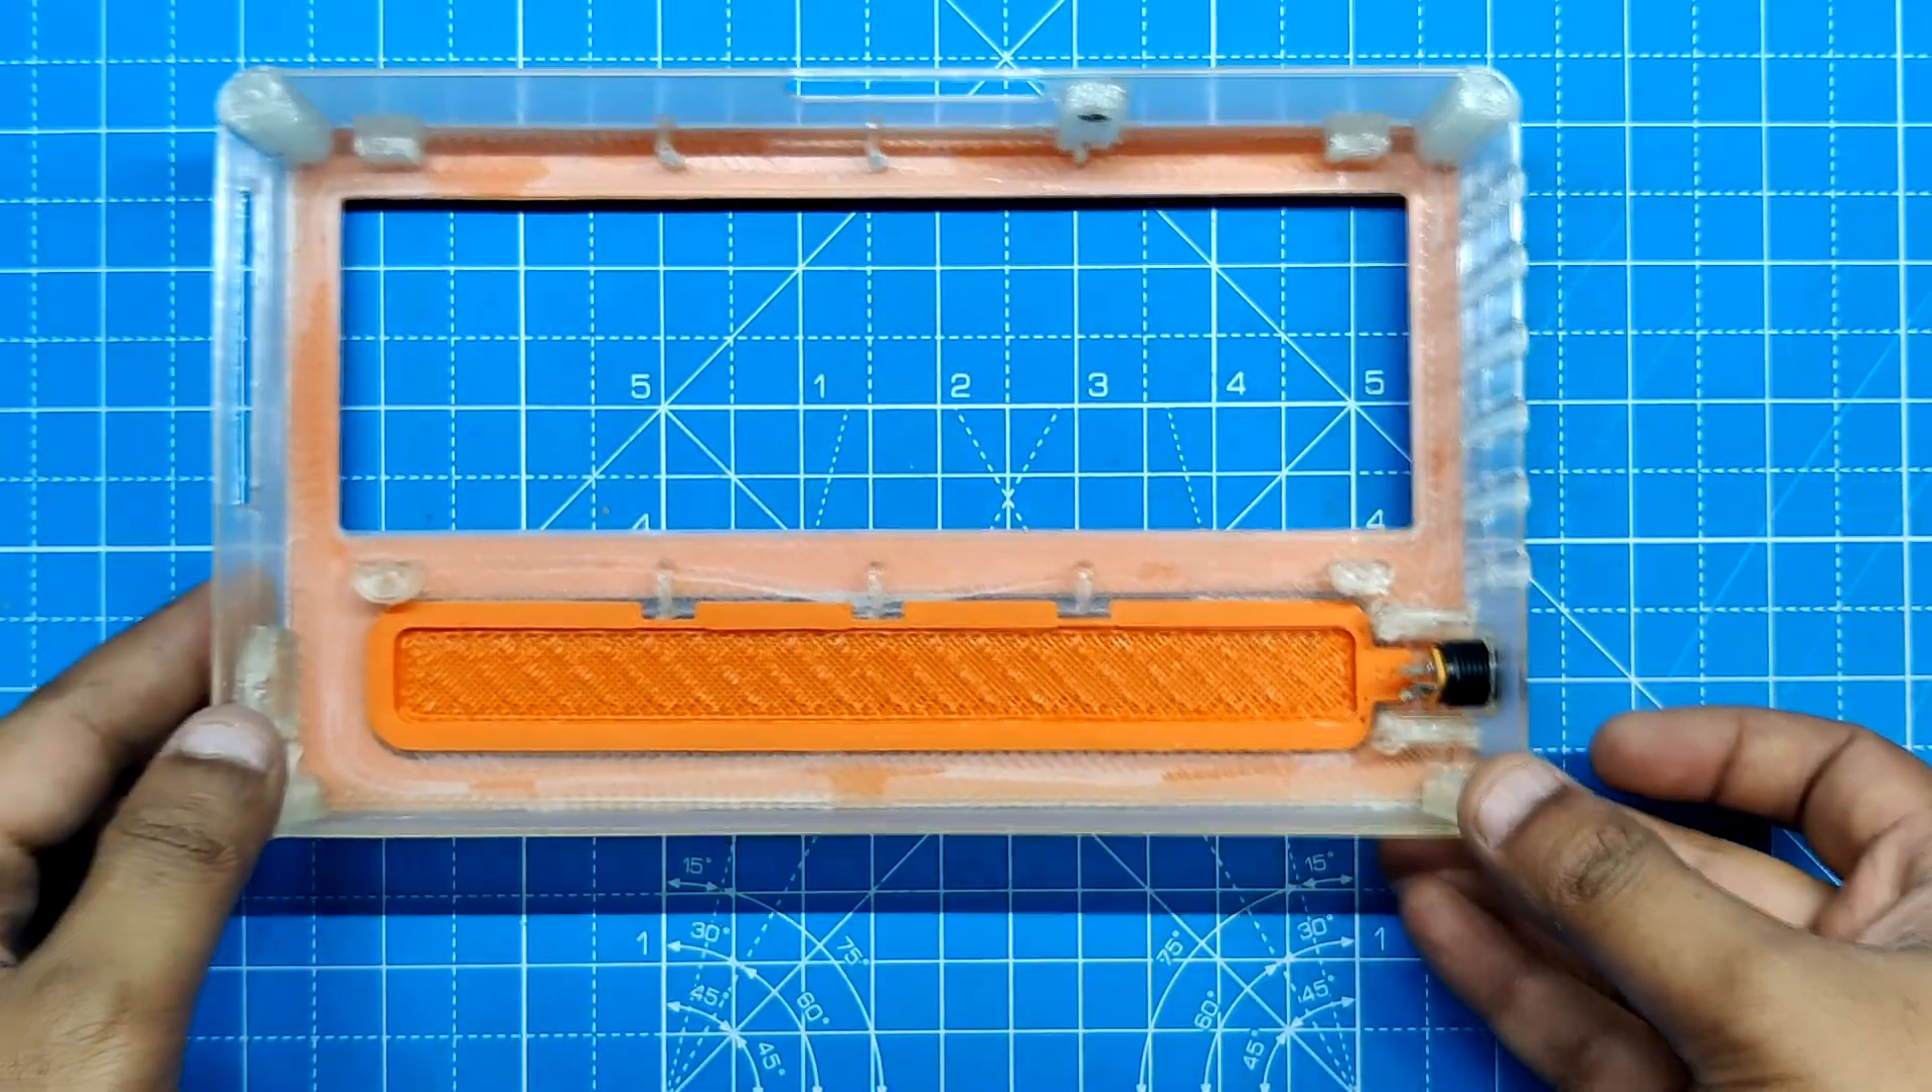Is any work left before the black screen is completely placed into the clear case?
Yes.